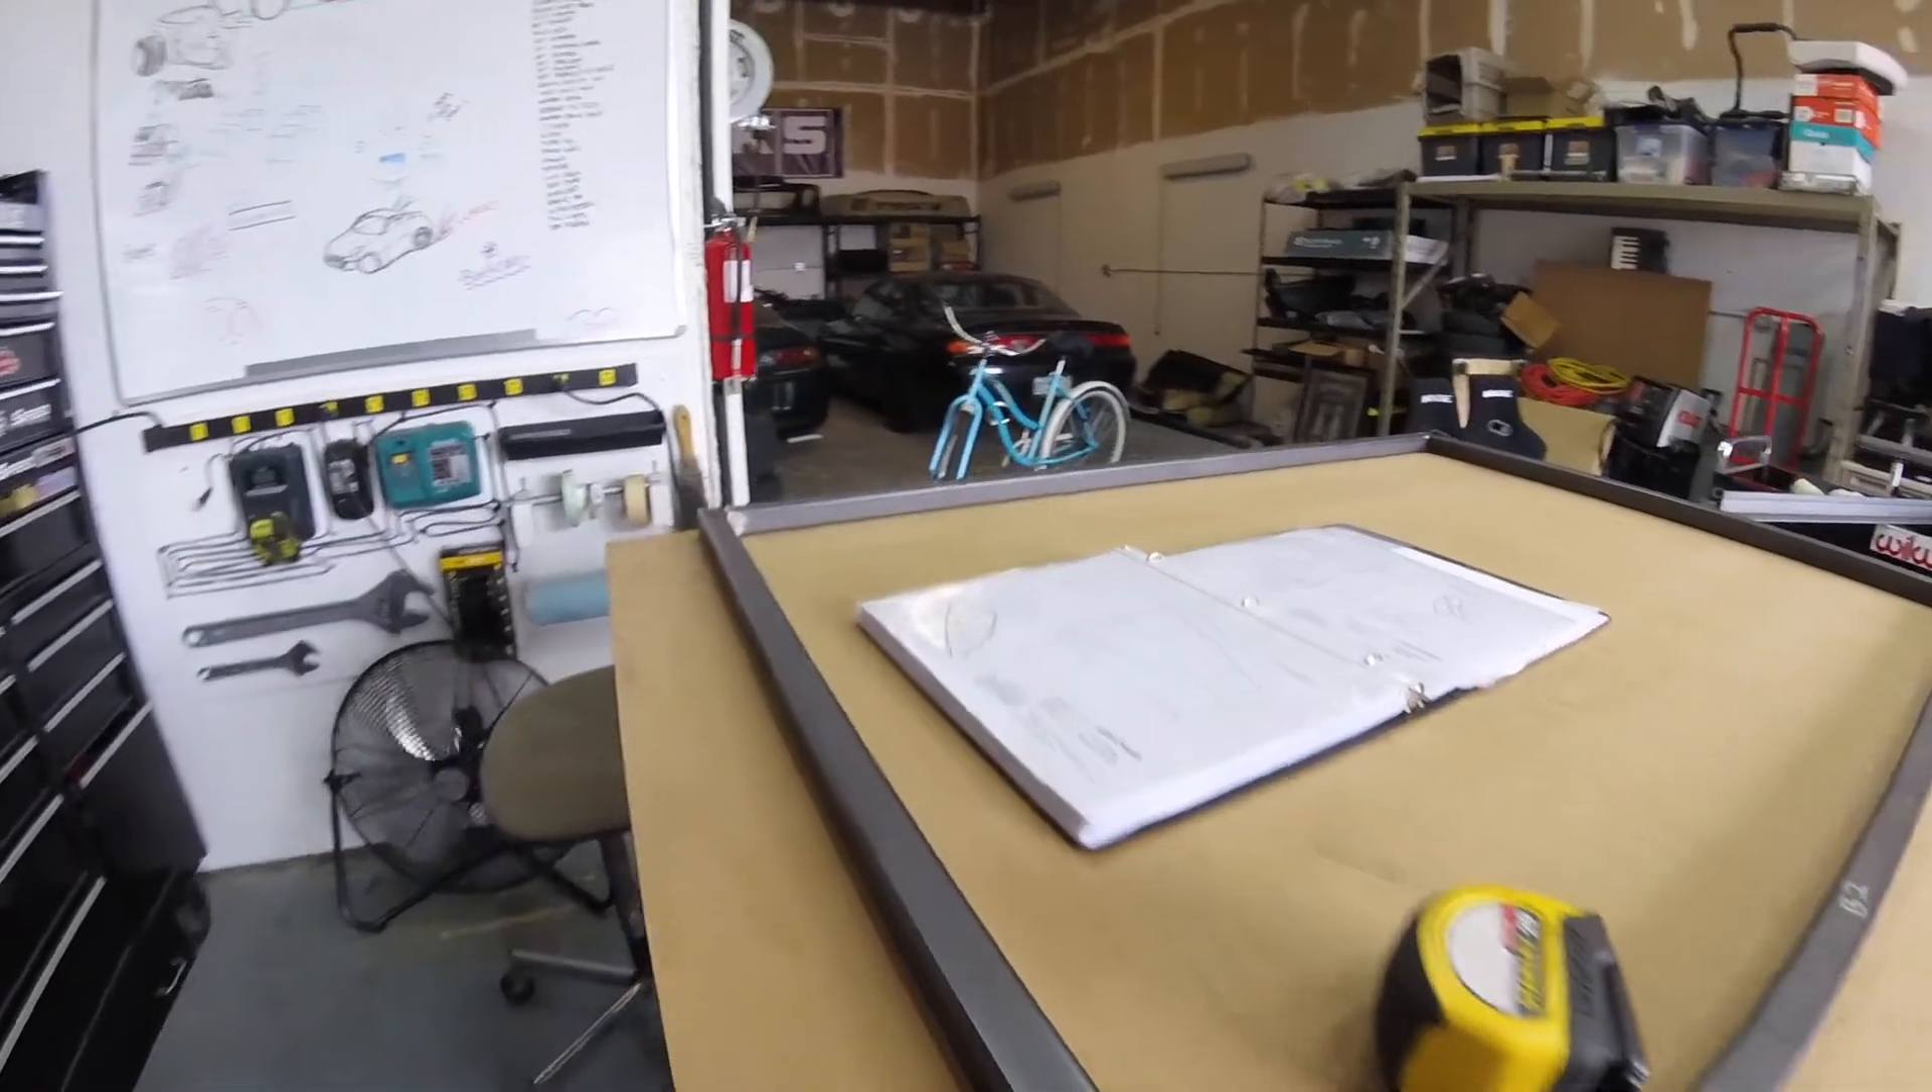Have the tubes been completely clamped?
No.